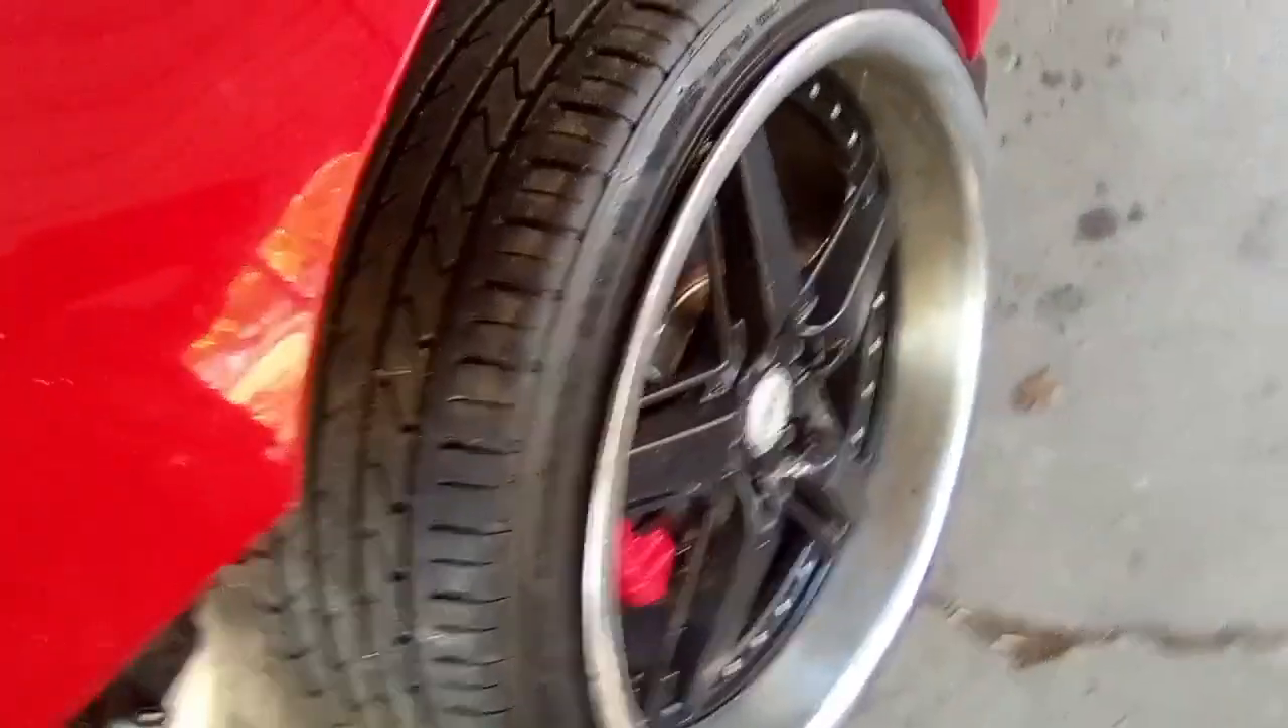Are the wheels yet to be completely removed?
Yes.